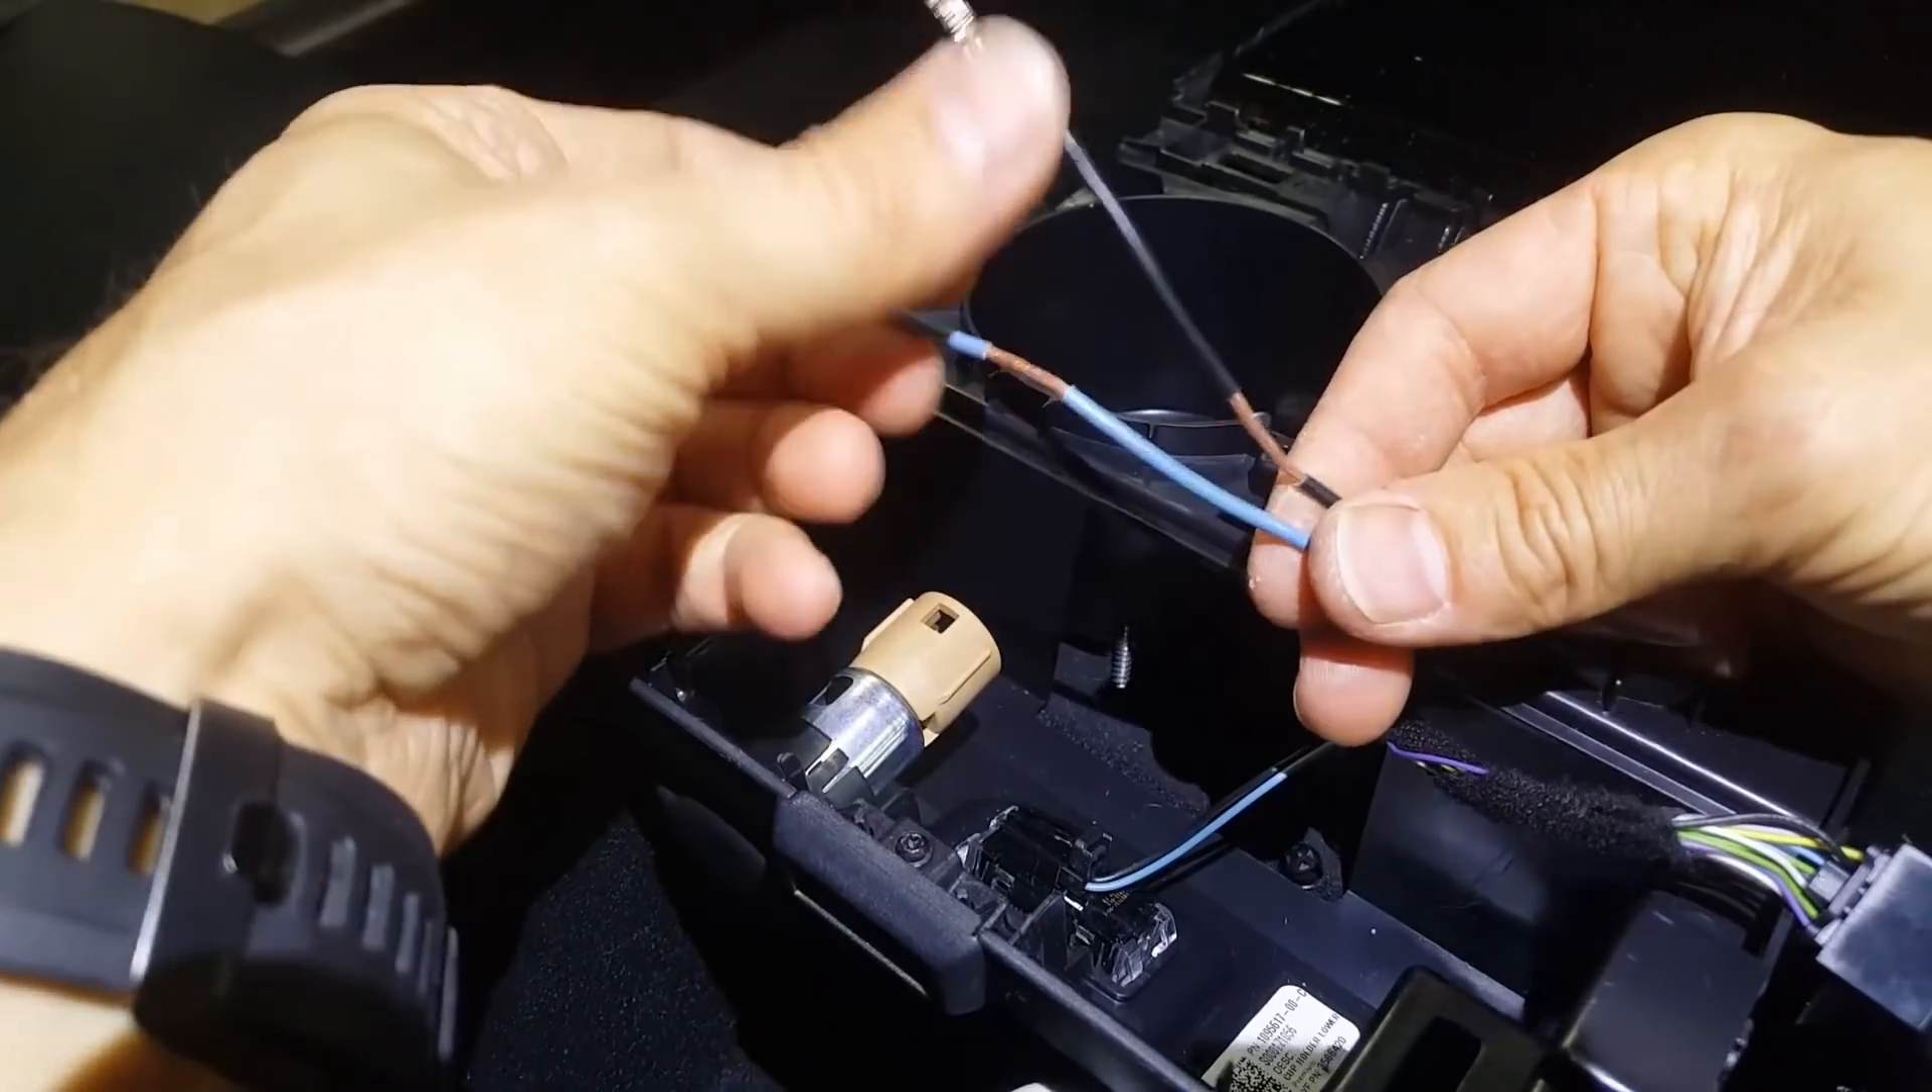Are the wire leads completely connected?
No.